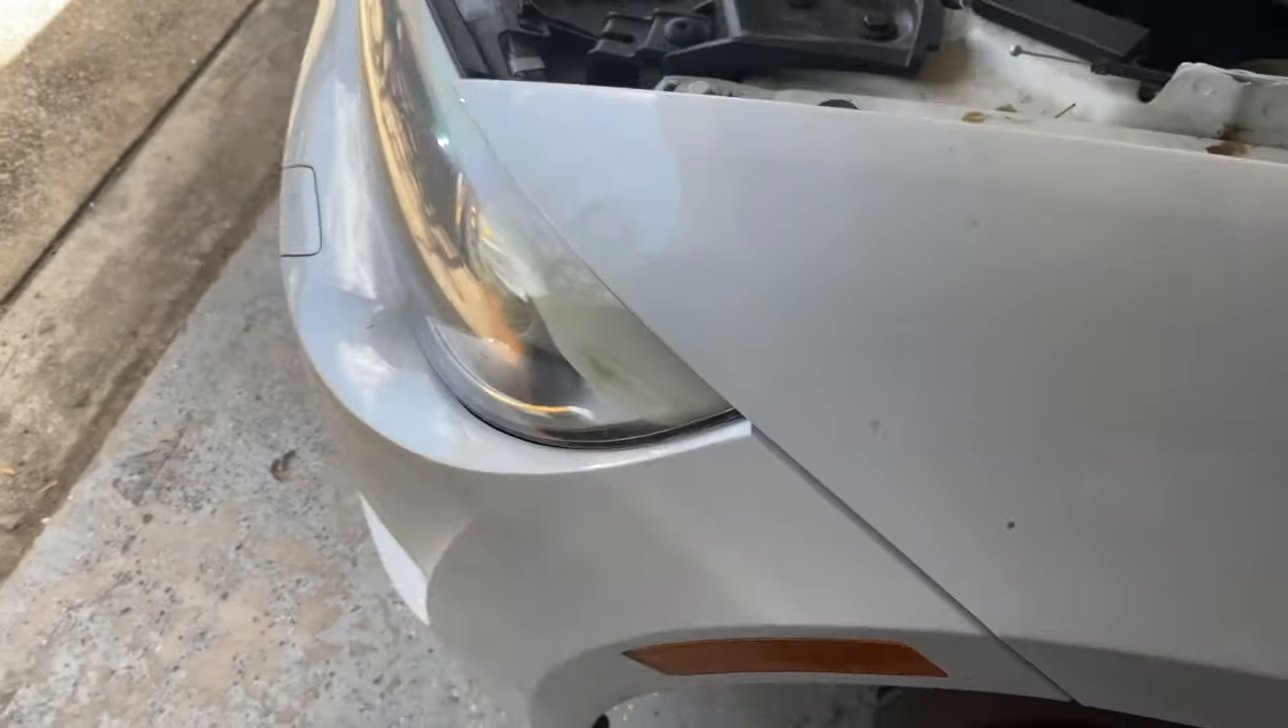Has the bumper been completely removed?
No.